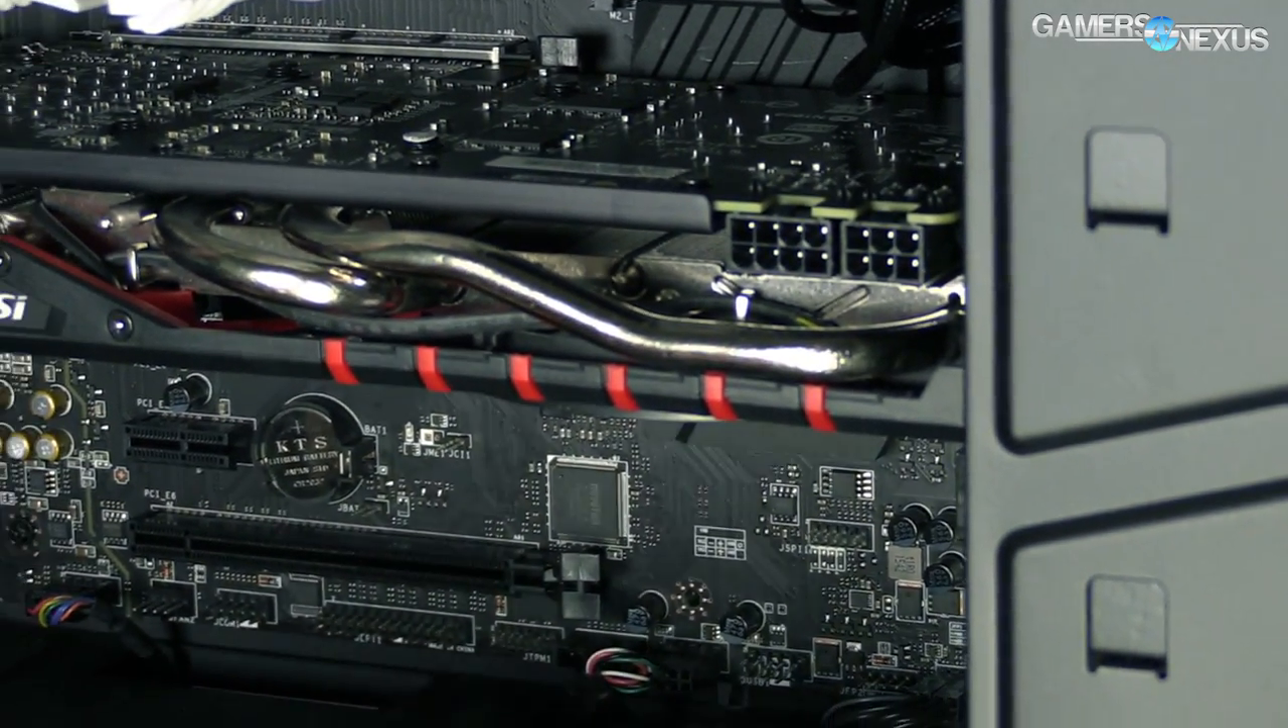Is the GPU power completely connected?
No.